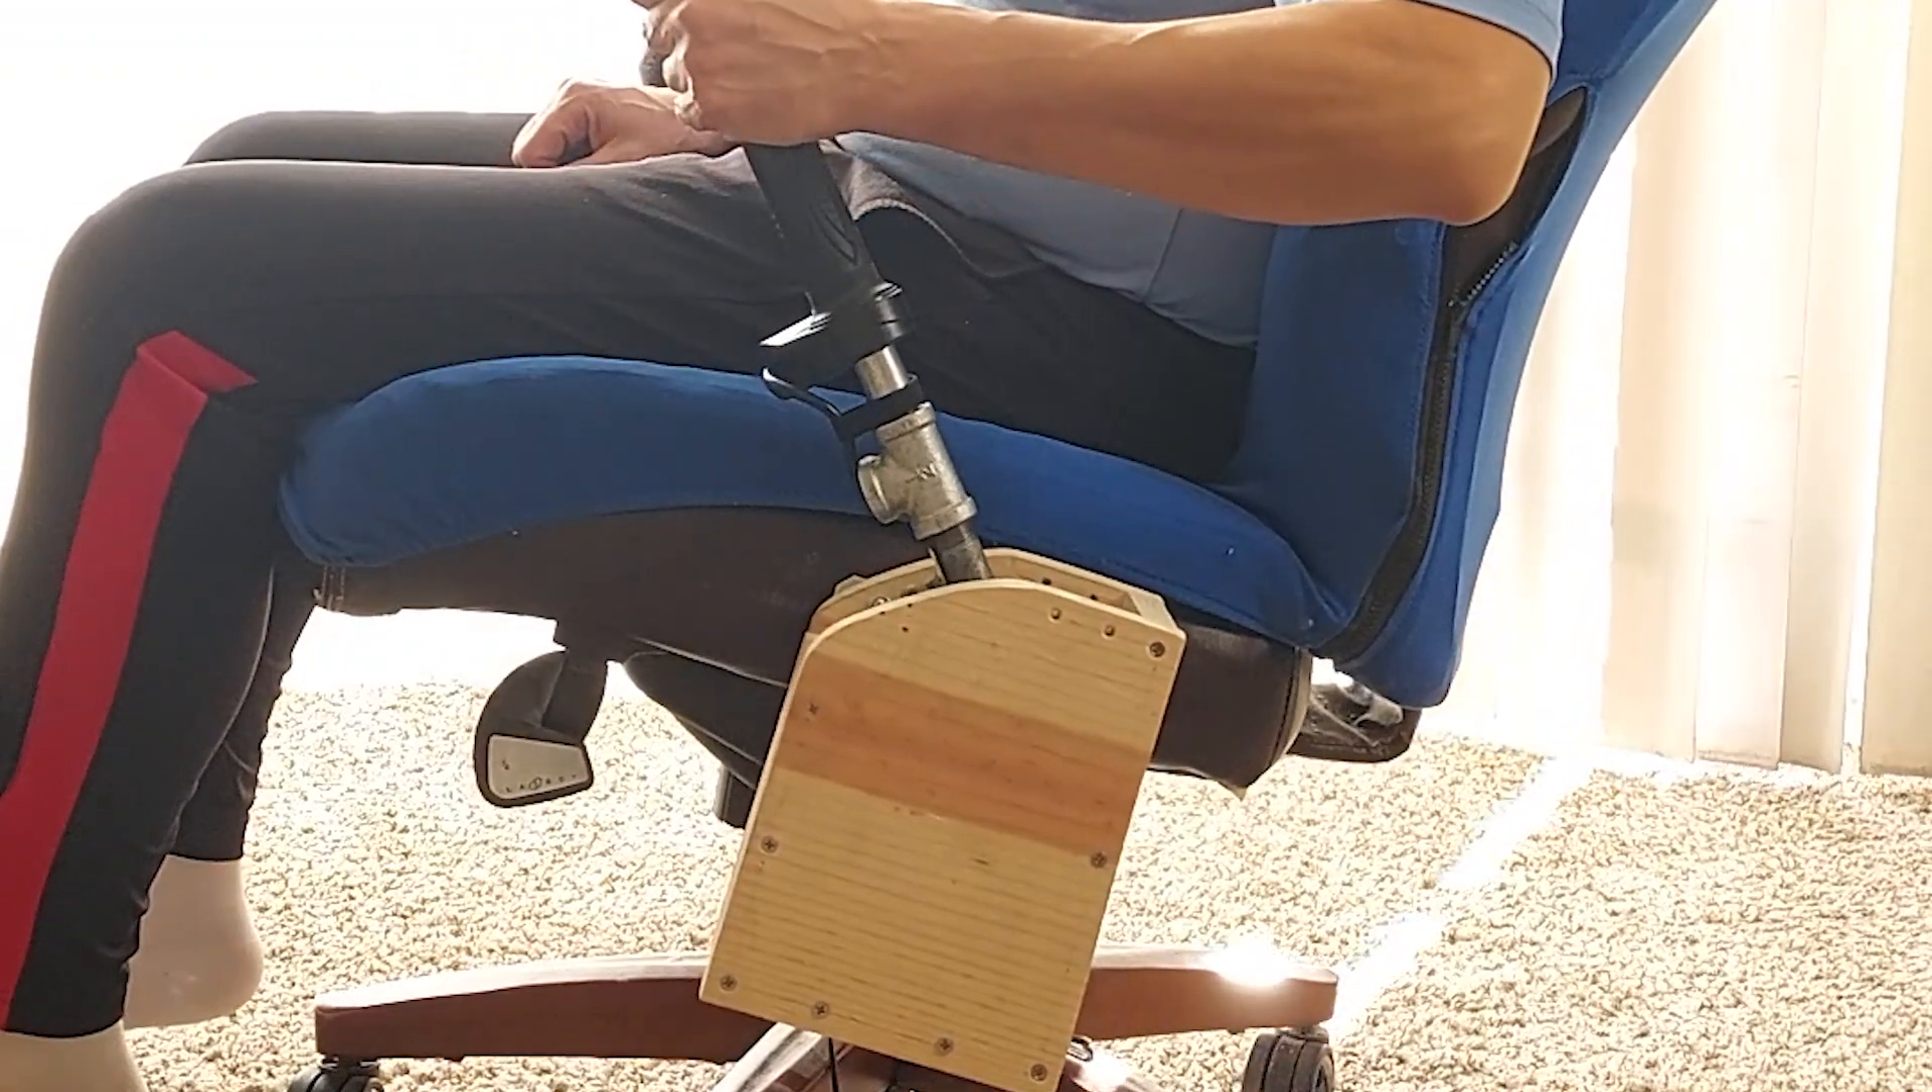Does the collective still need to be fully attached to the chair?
No.